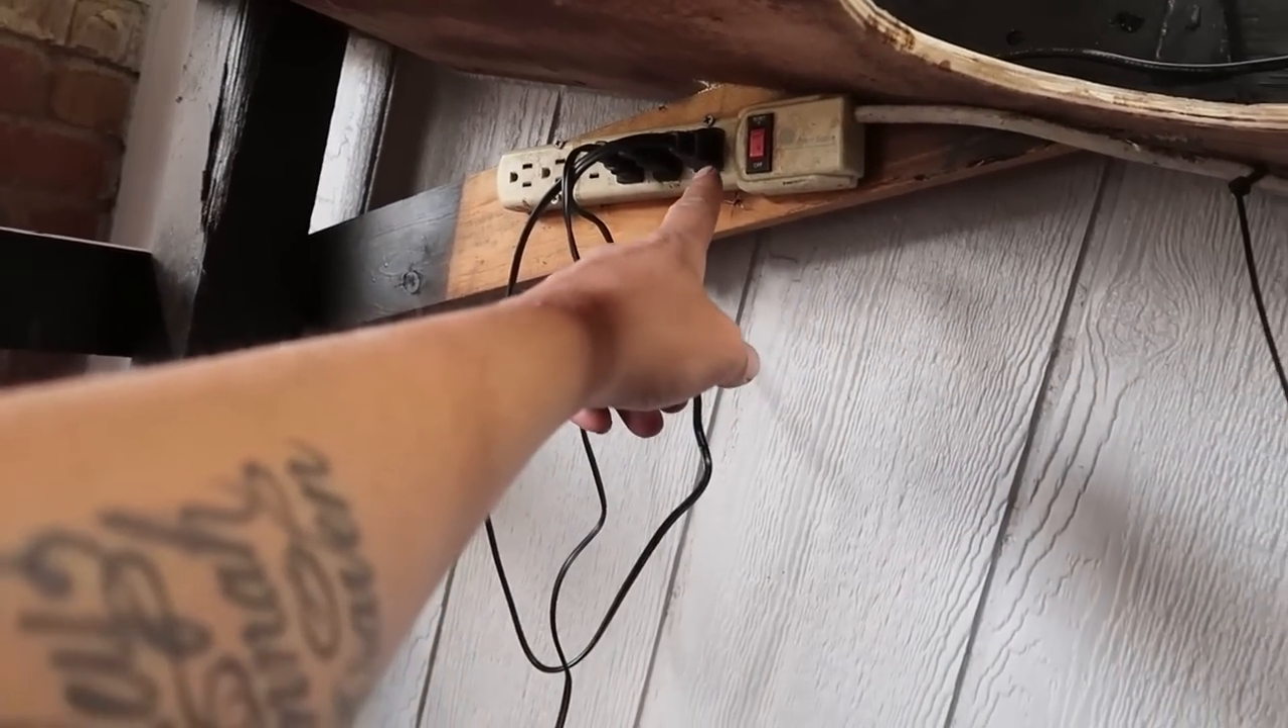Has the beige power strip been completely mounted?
Yes.